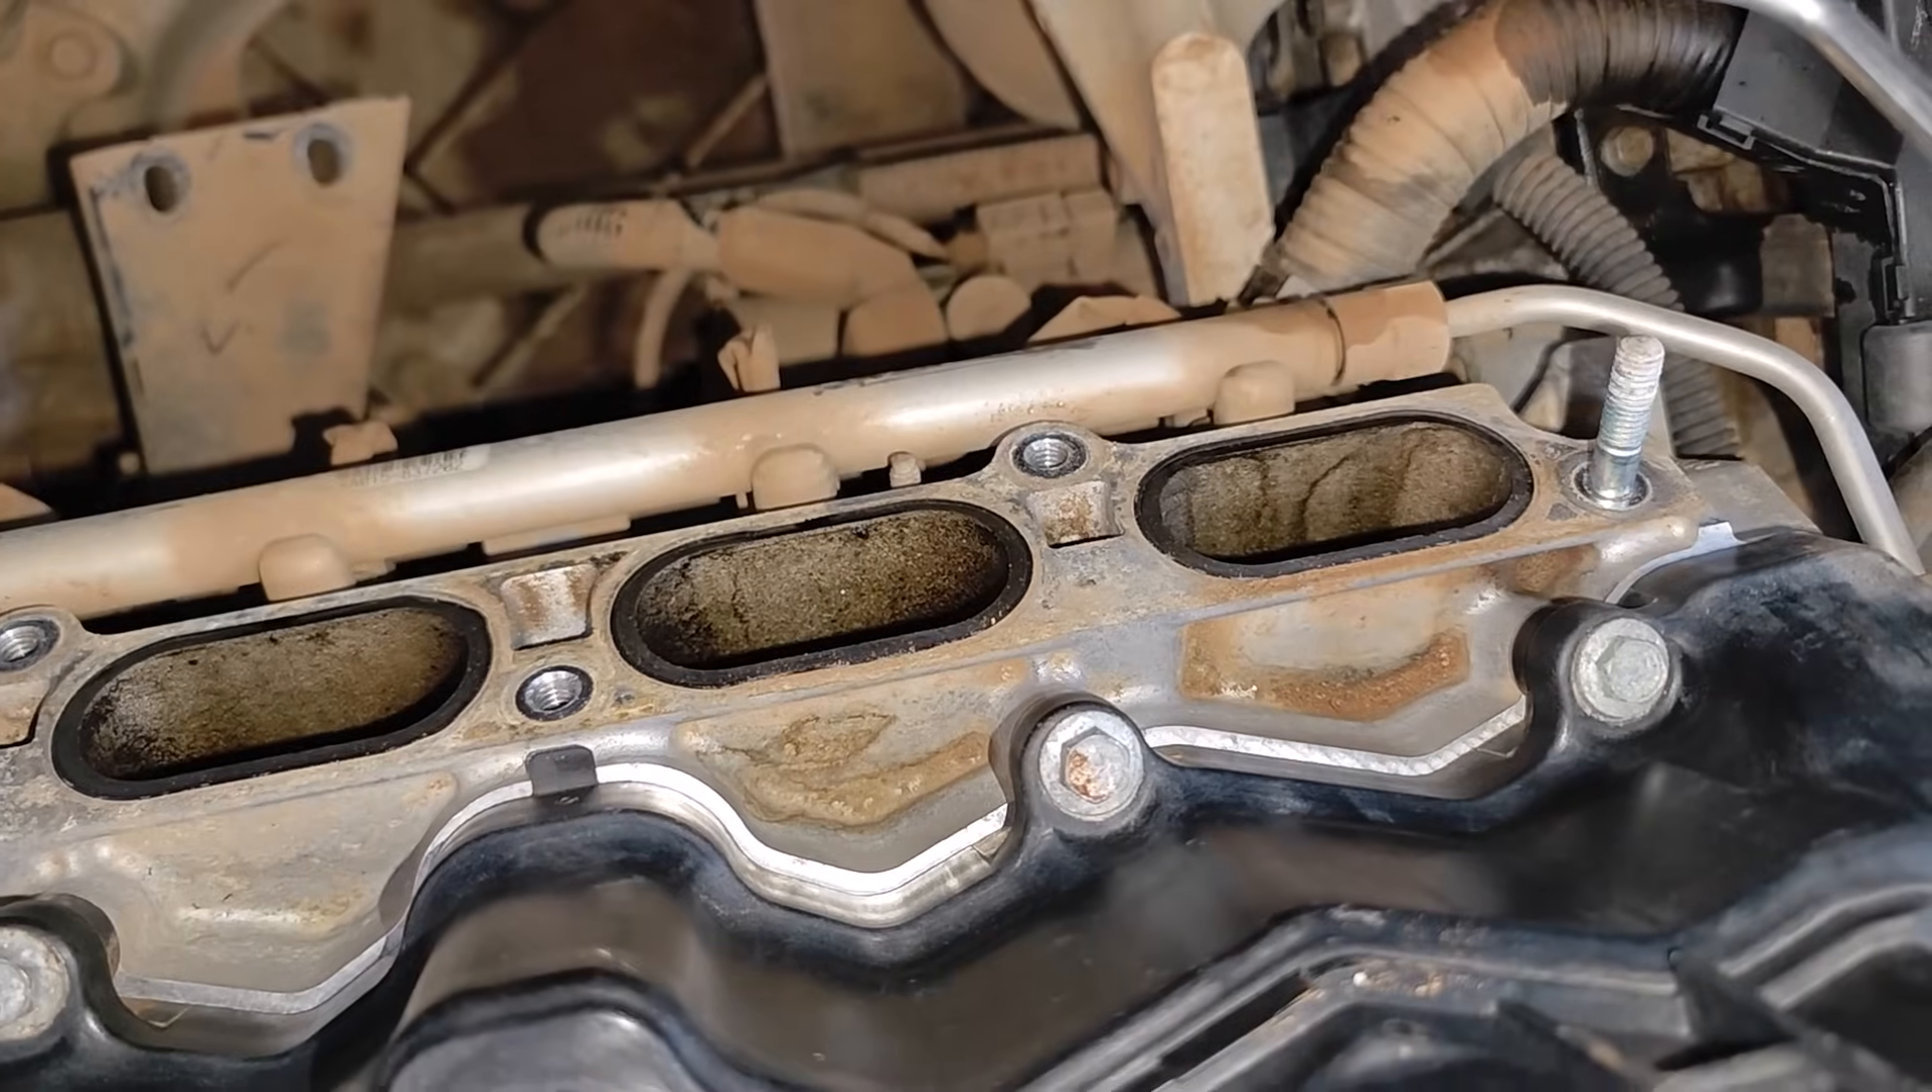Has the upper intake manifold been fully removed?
Yes.